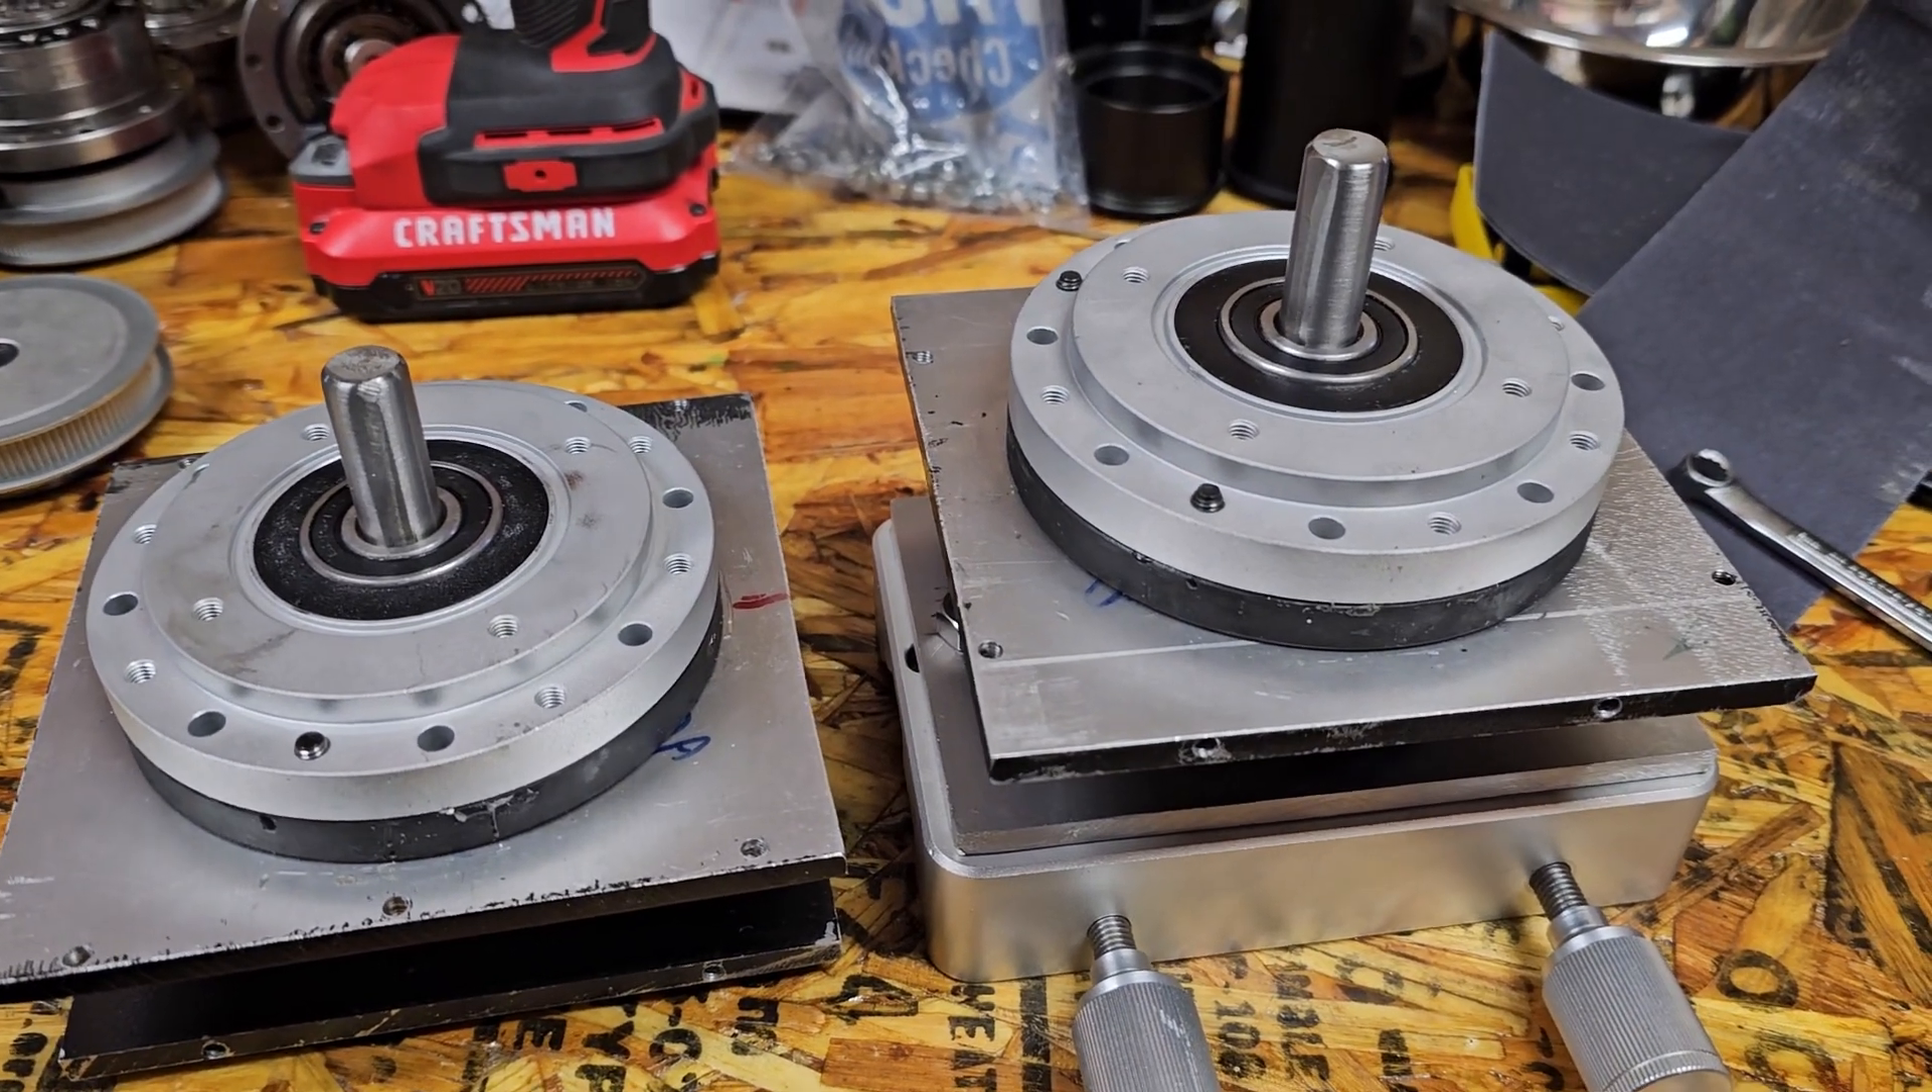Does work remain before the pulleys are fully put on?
Yes.